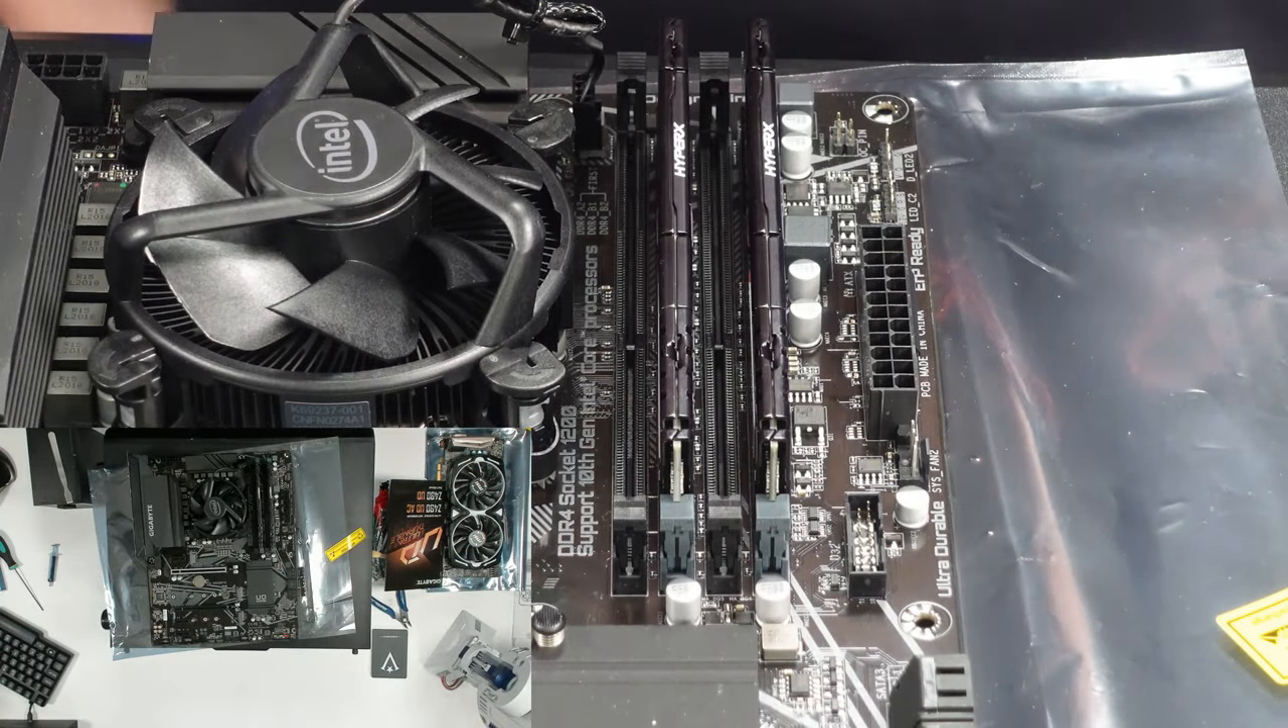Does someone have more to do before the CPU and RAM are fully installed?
No.